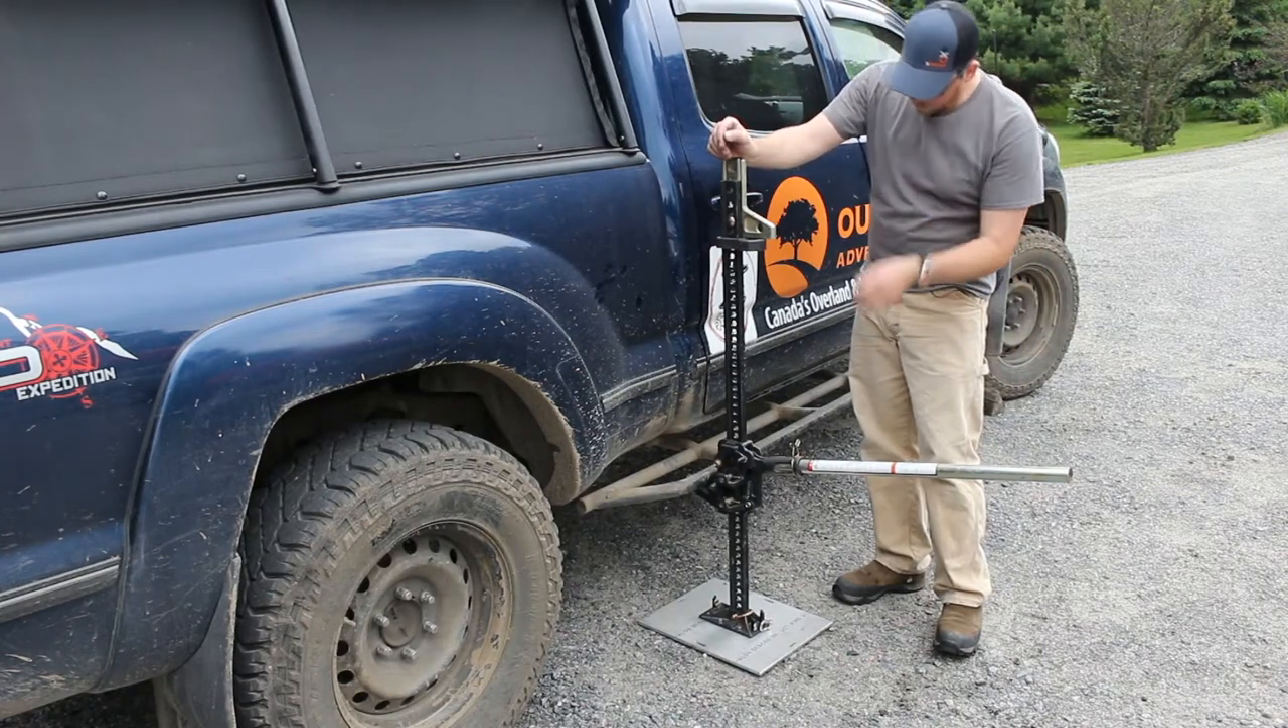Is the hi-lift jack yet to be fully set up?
No.